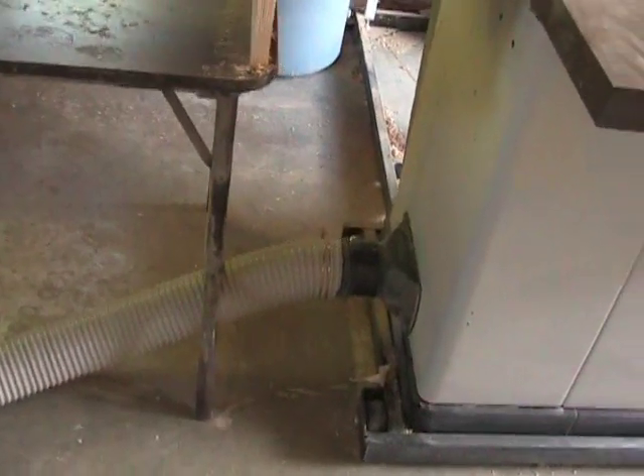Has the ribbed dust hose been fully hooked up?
Yes.